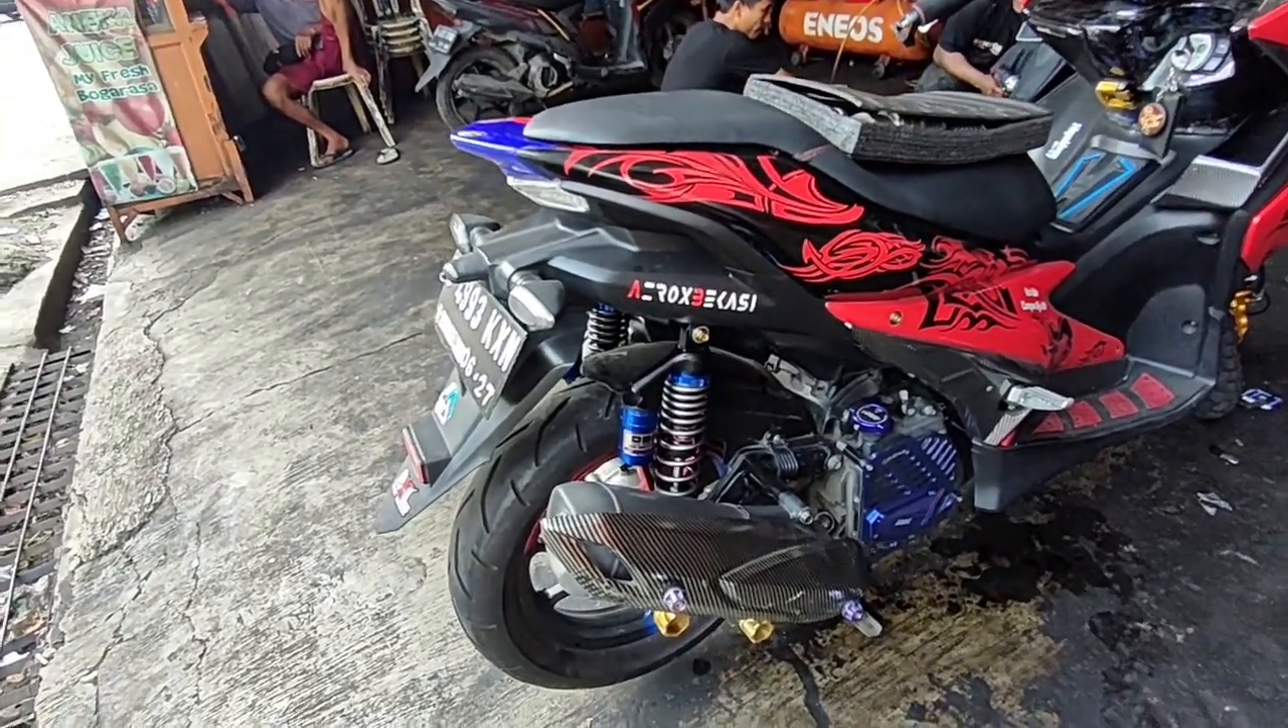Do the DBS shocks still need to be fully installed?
No.